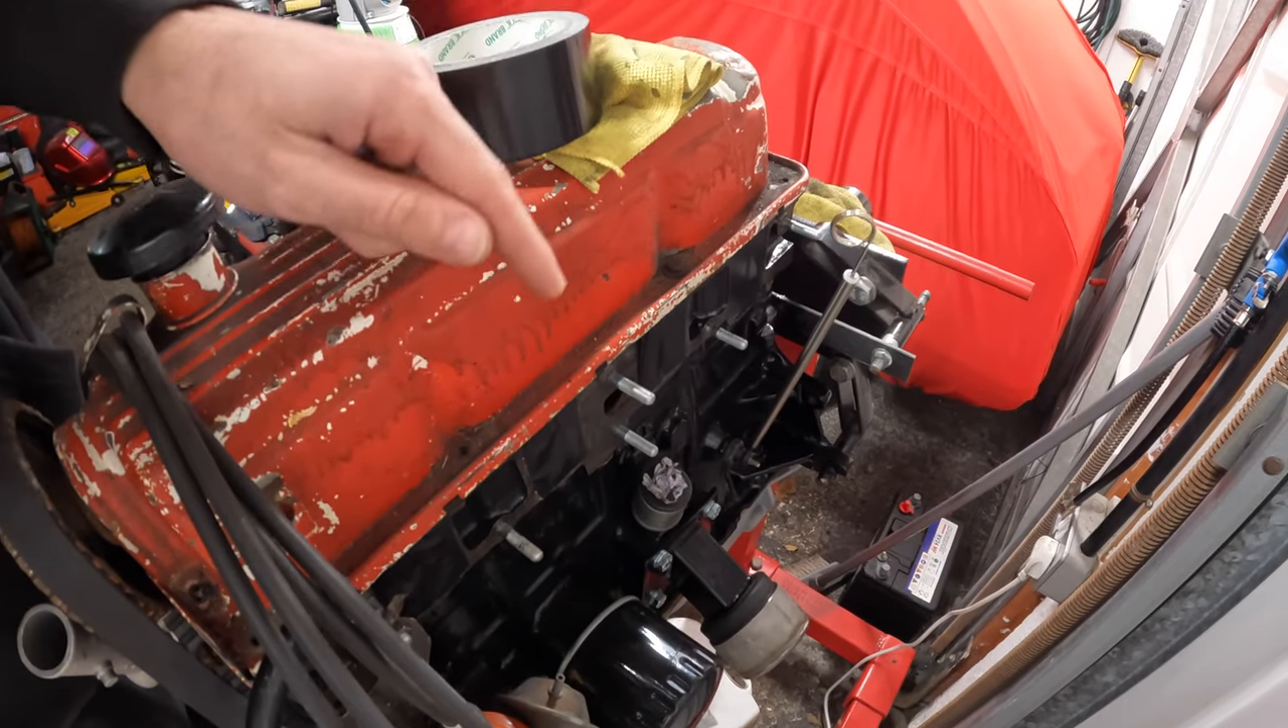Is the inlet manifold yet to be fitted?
Yes.